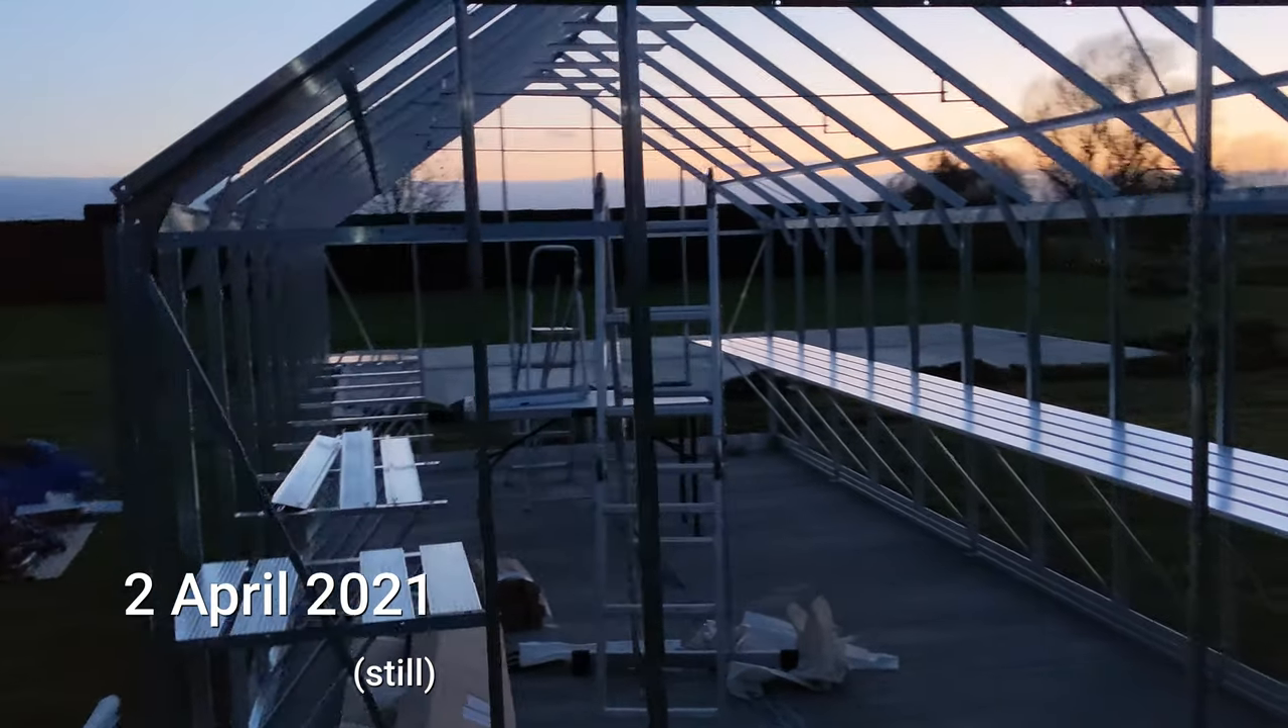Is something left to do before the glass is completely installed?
Yes.